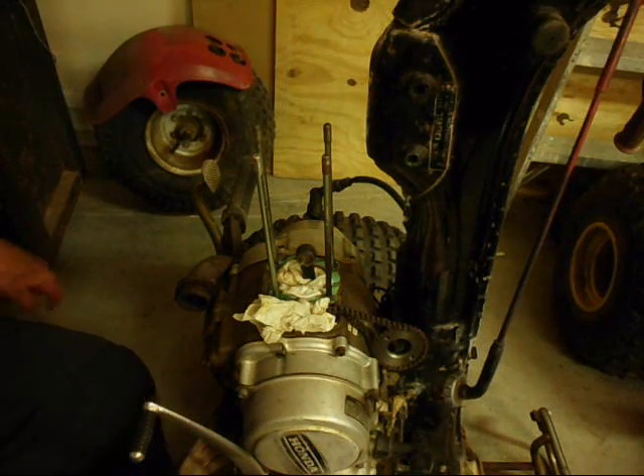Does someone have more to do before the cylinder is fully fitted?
Yes.